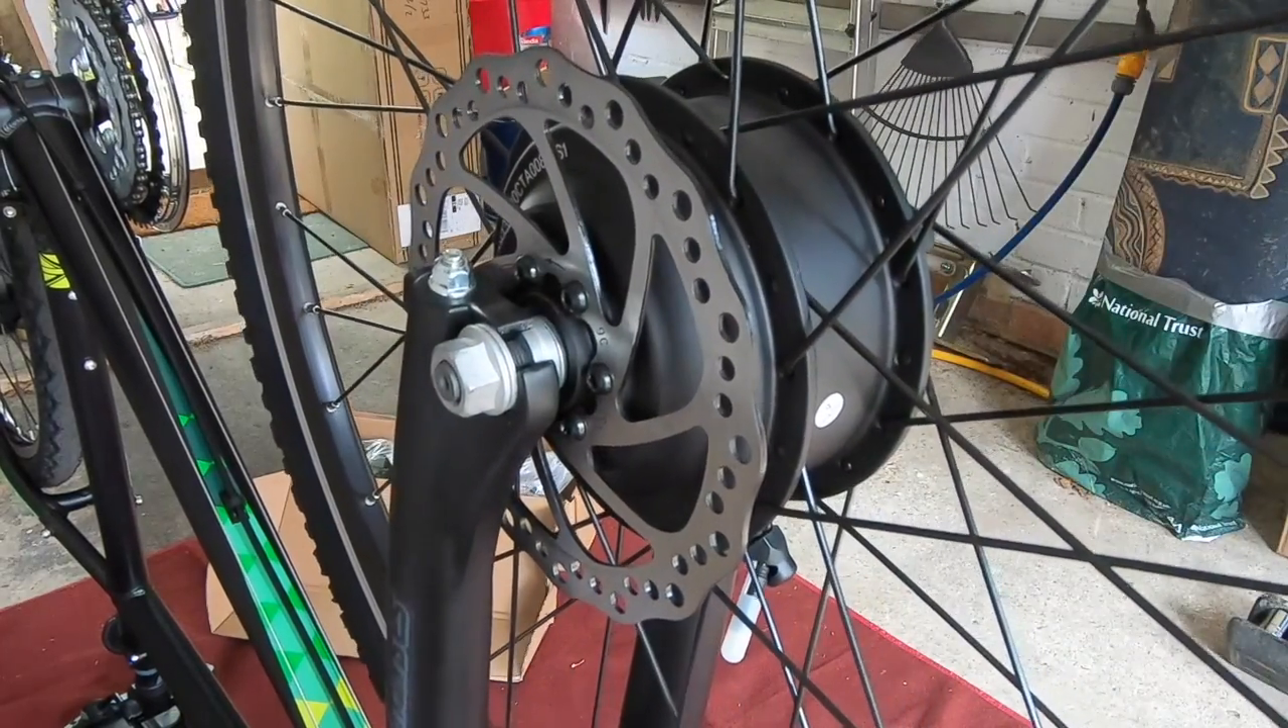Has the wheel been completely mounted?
Yes.